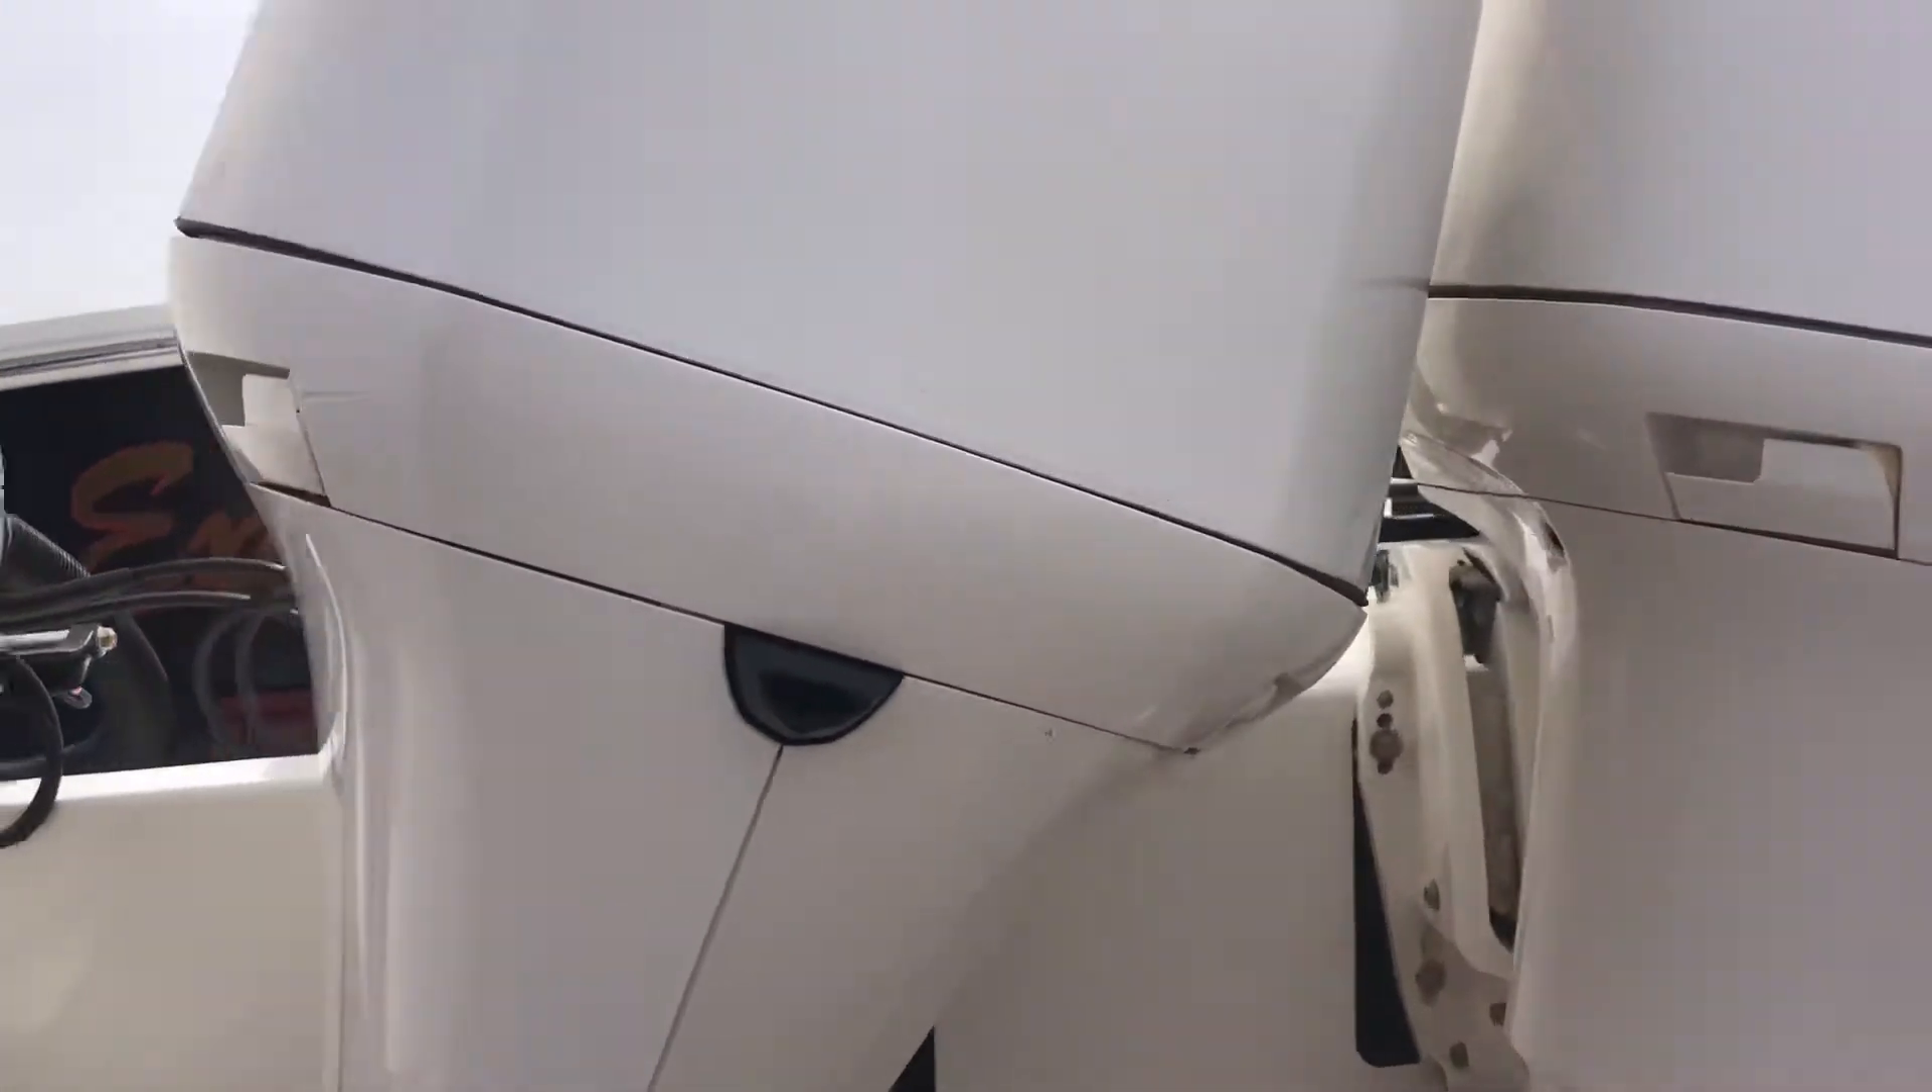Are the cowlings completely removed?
No.